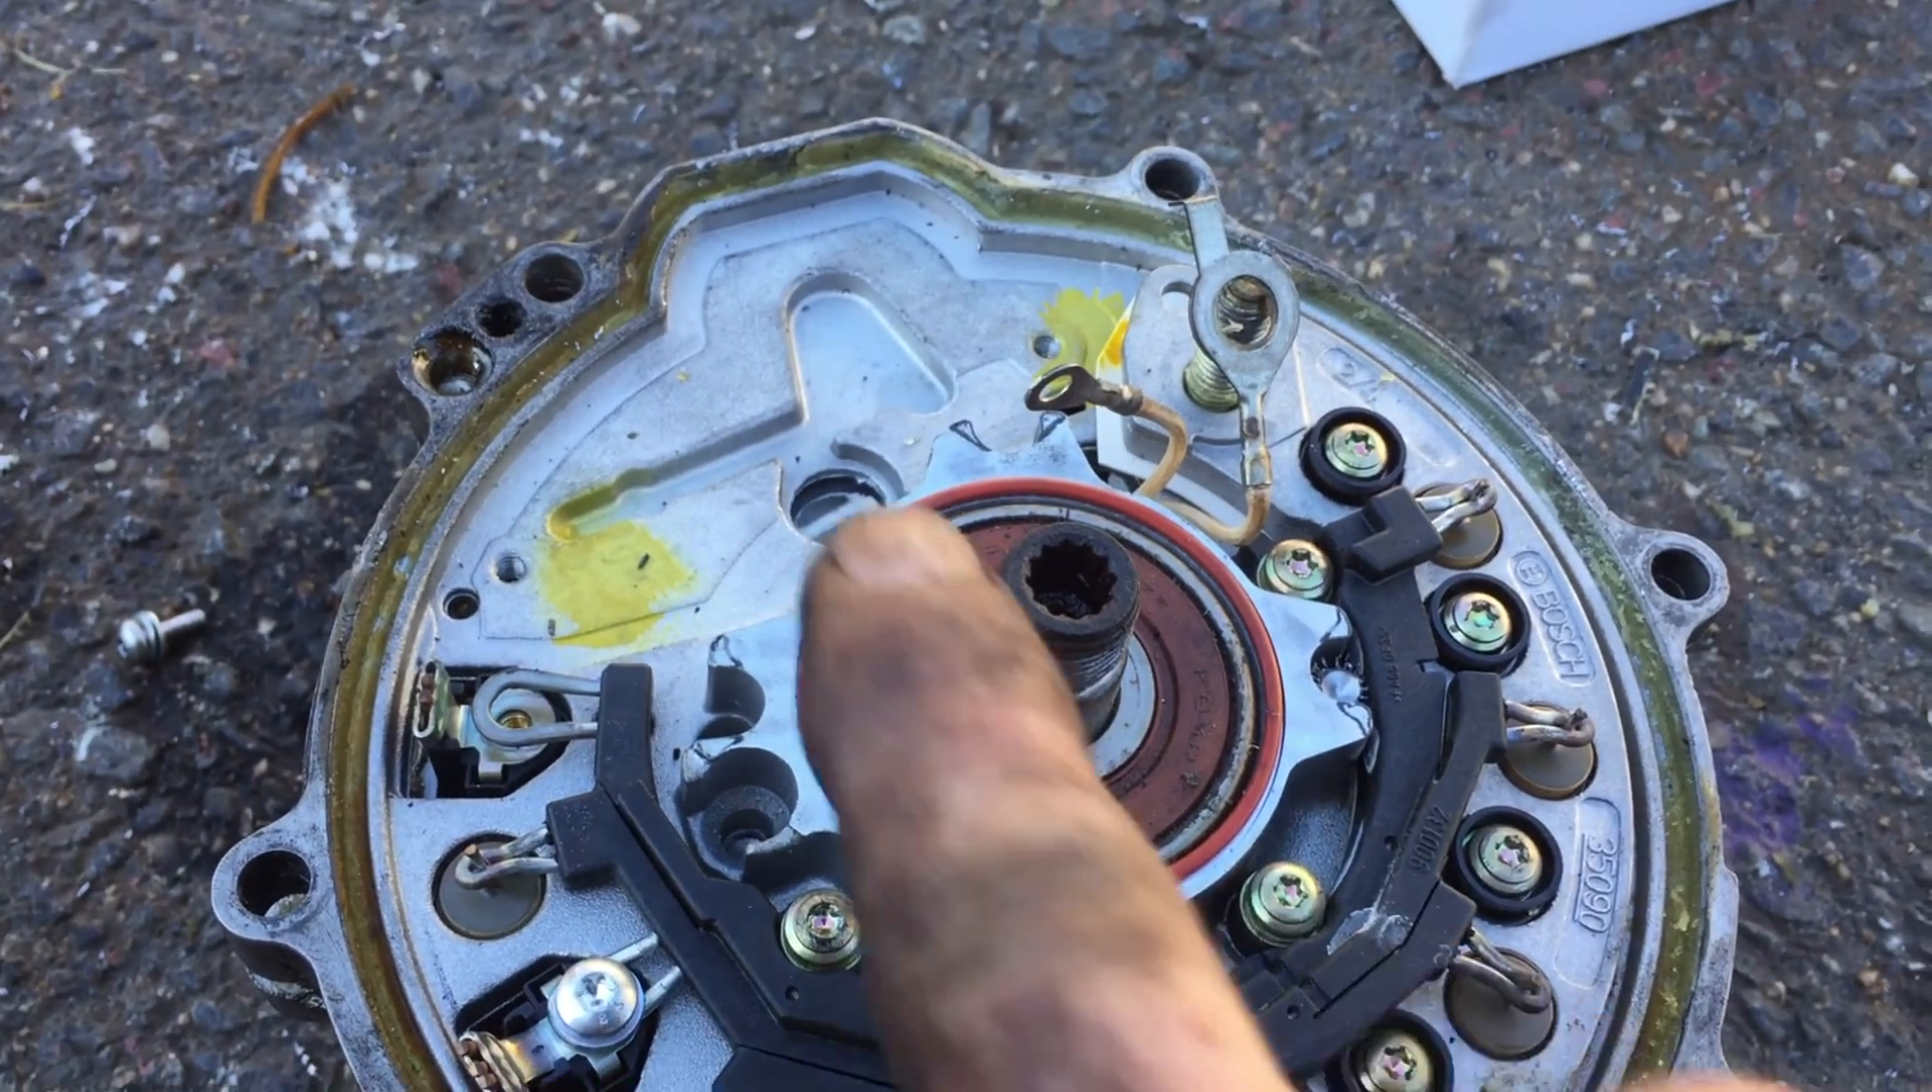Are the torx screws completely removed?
No.